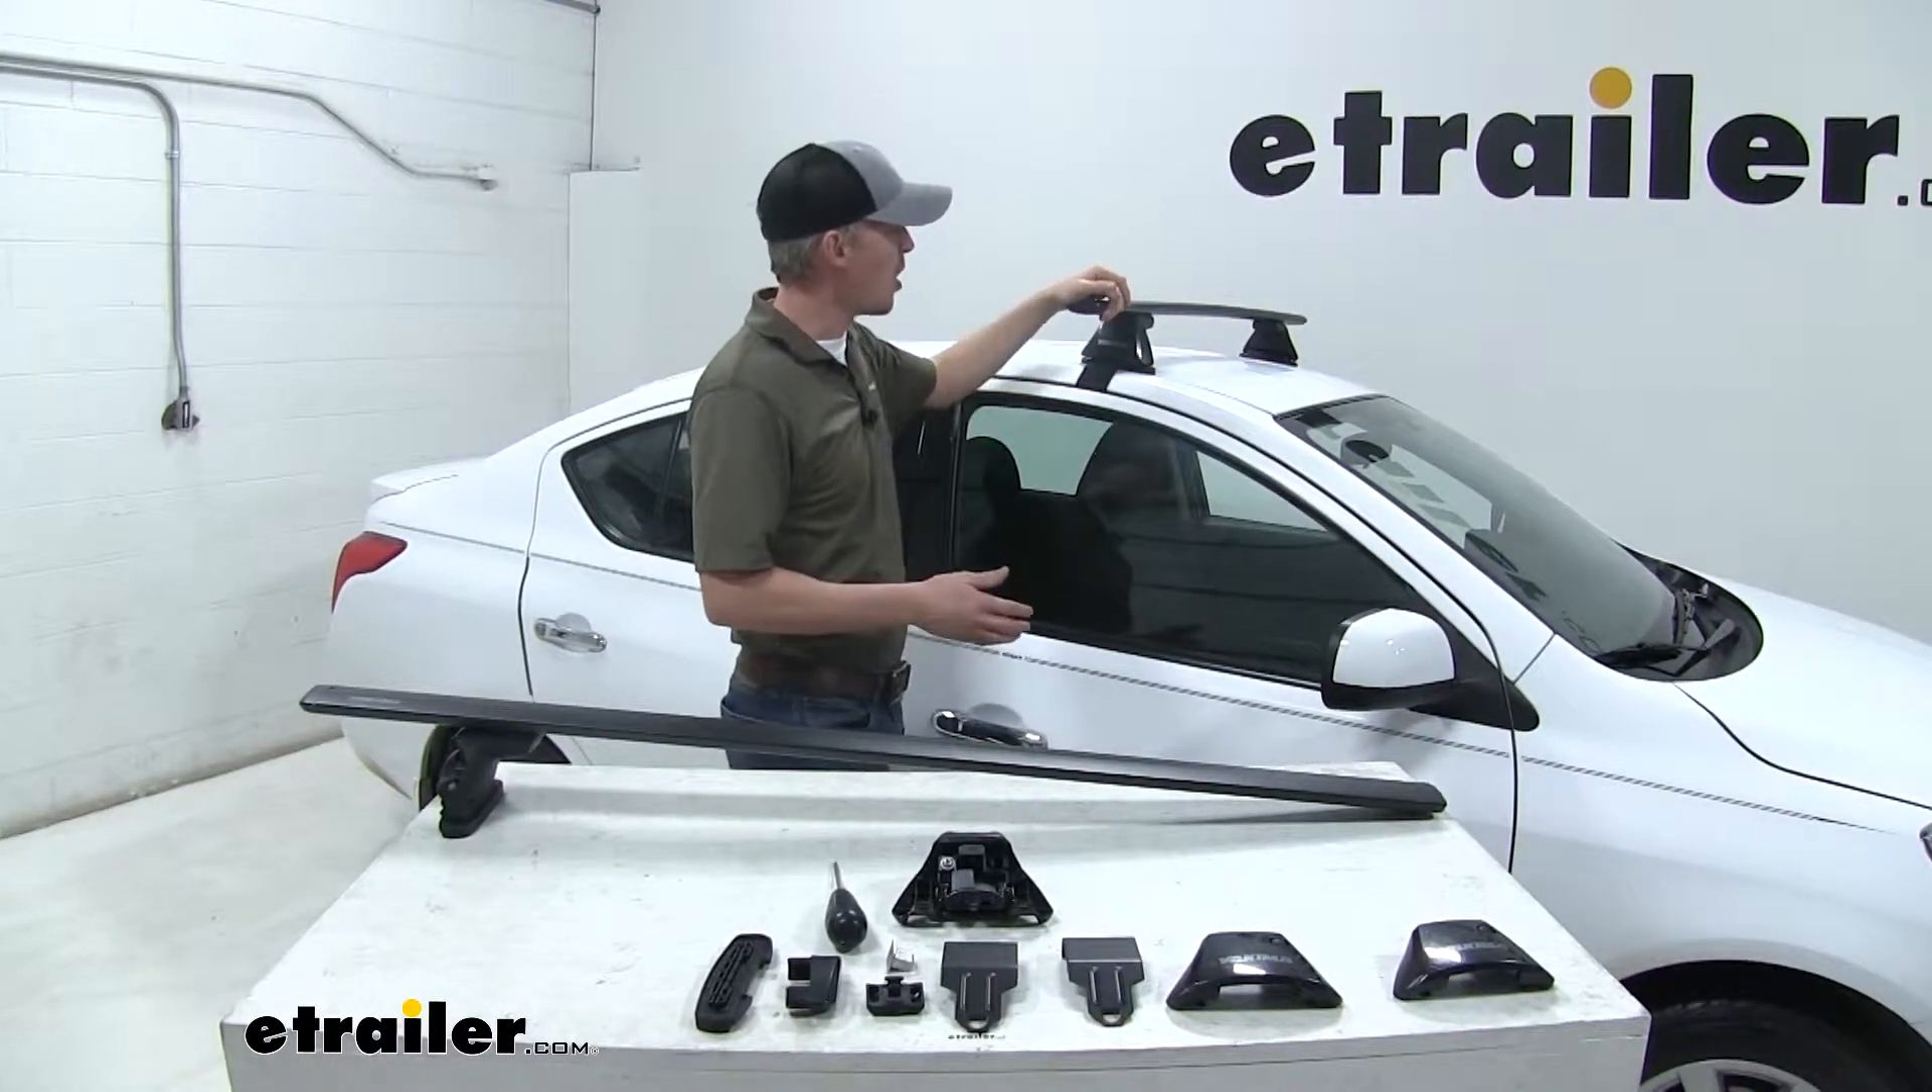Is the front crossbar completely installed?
Yes.